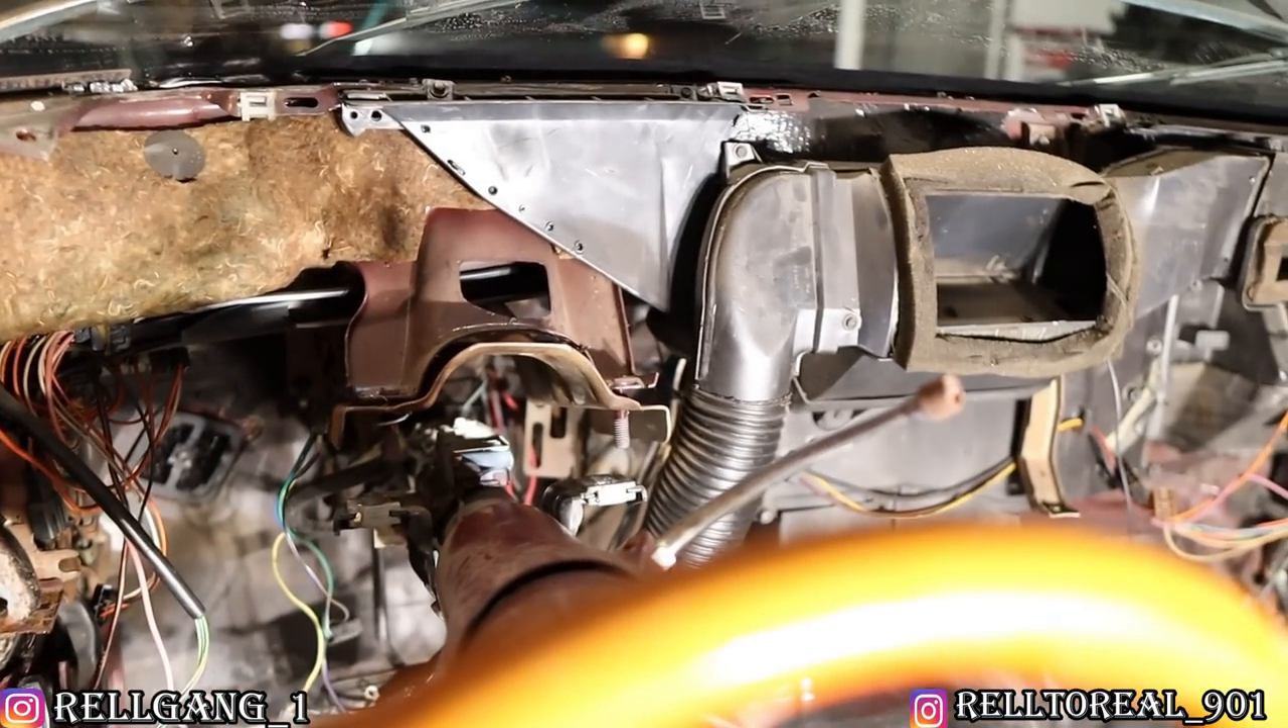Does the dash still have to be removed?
No.